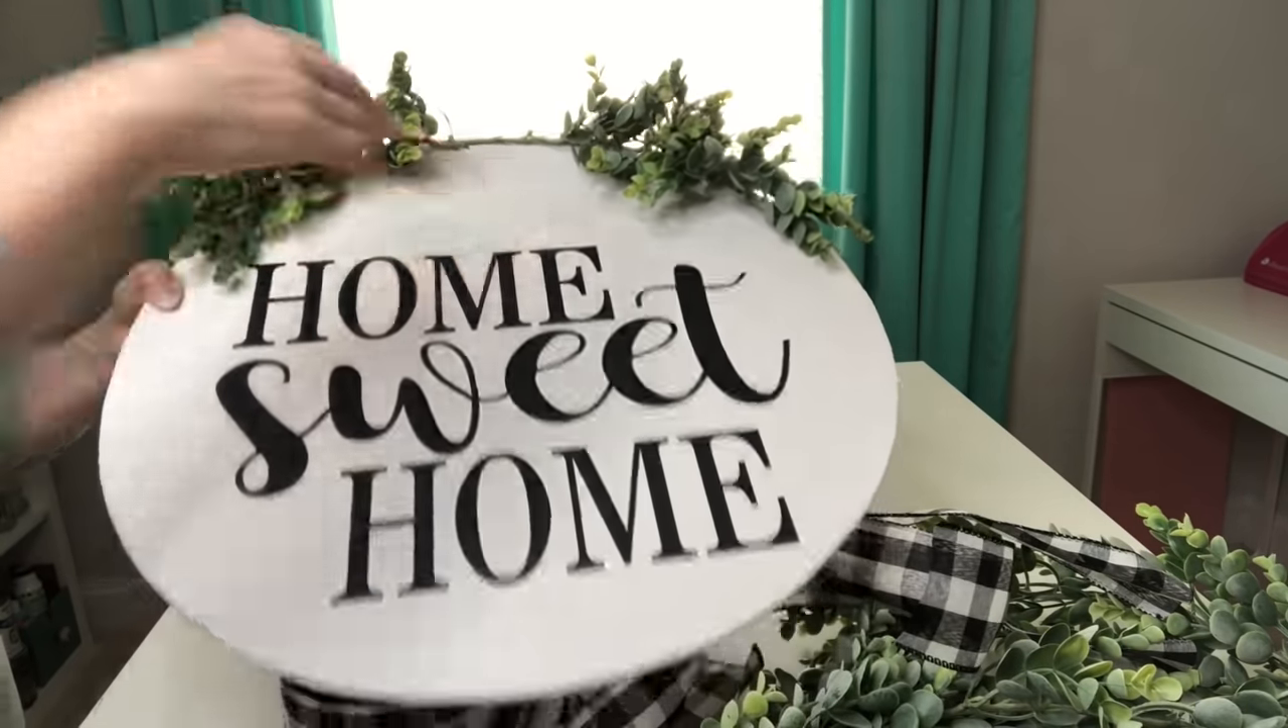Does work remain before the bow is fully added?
Yes.